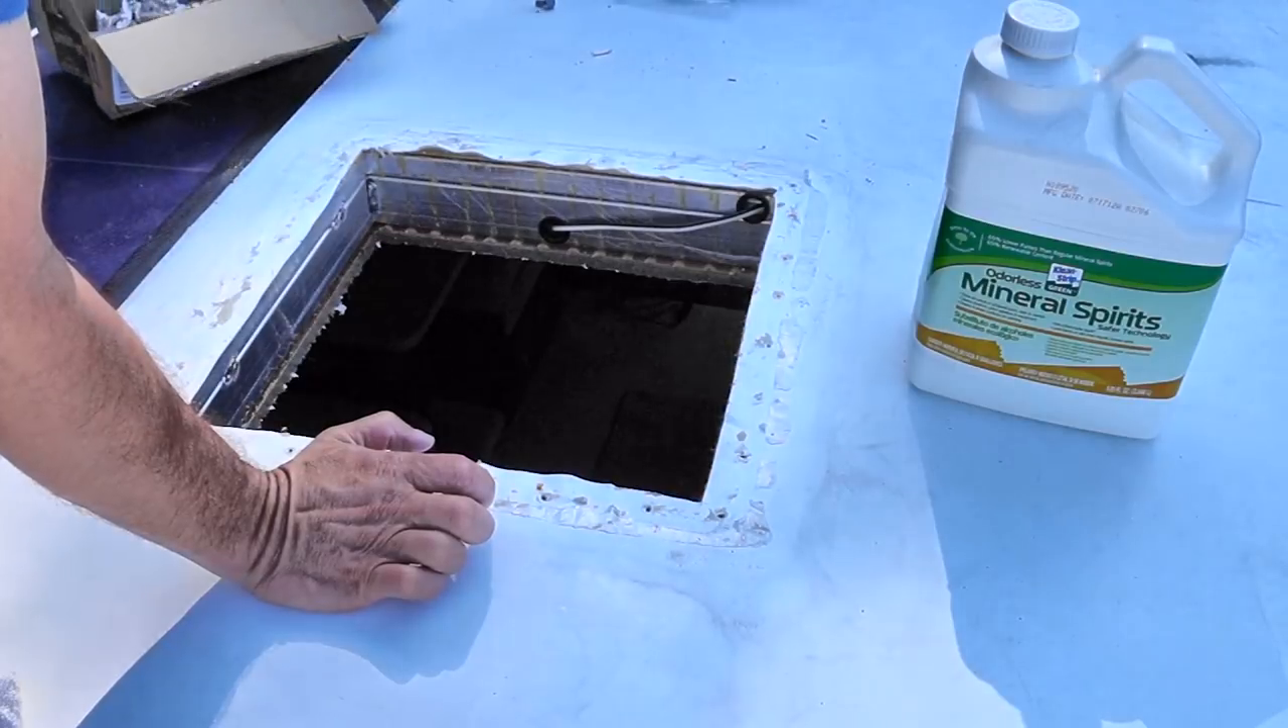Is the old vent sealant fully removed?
No.